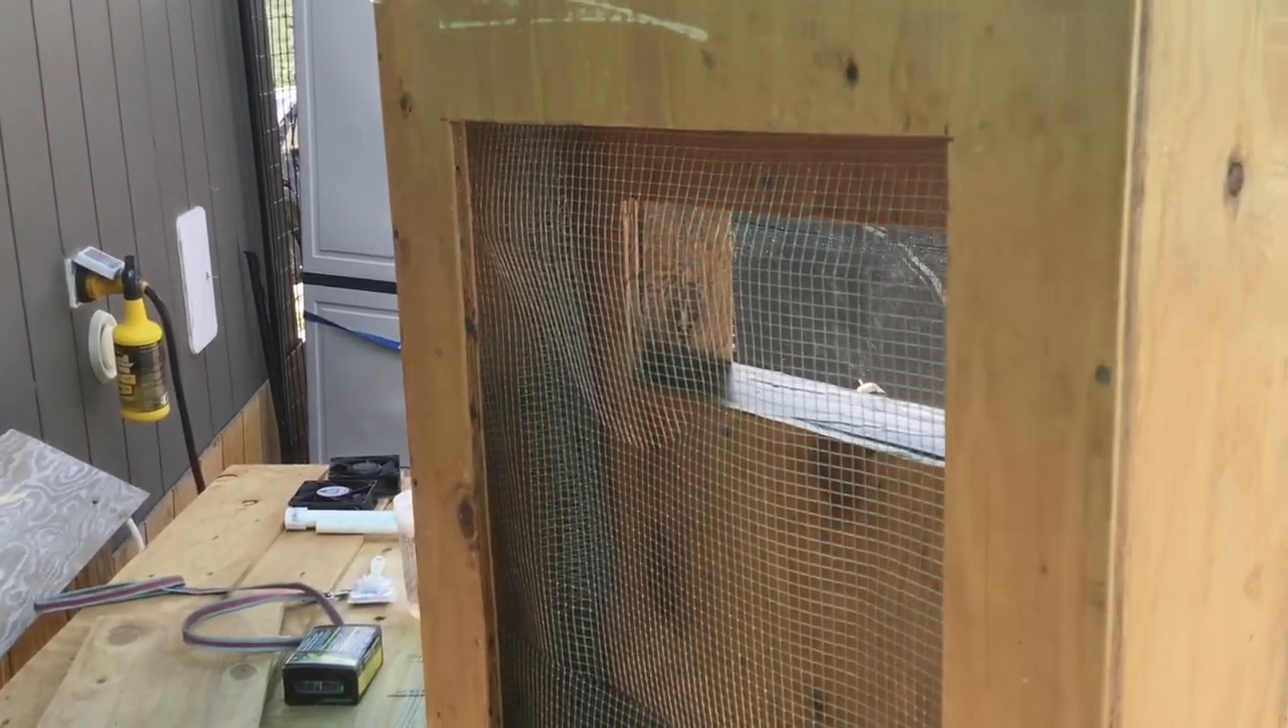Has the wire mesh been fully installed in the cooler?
Yes.